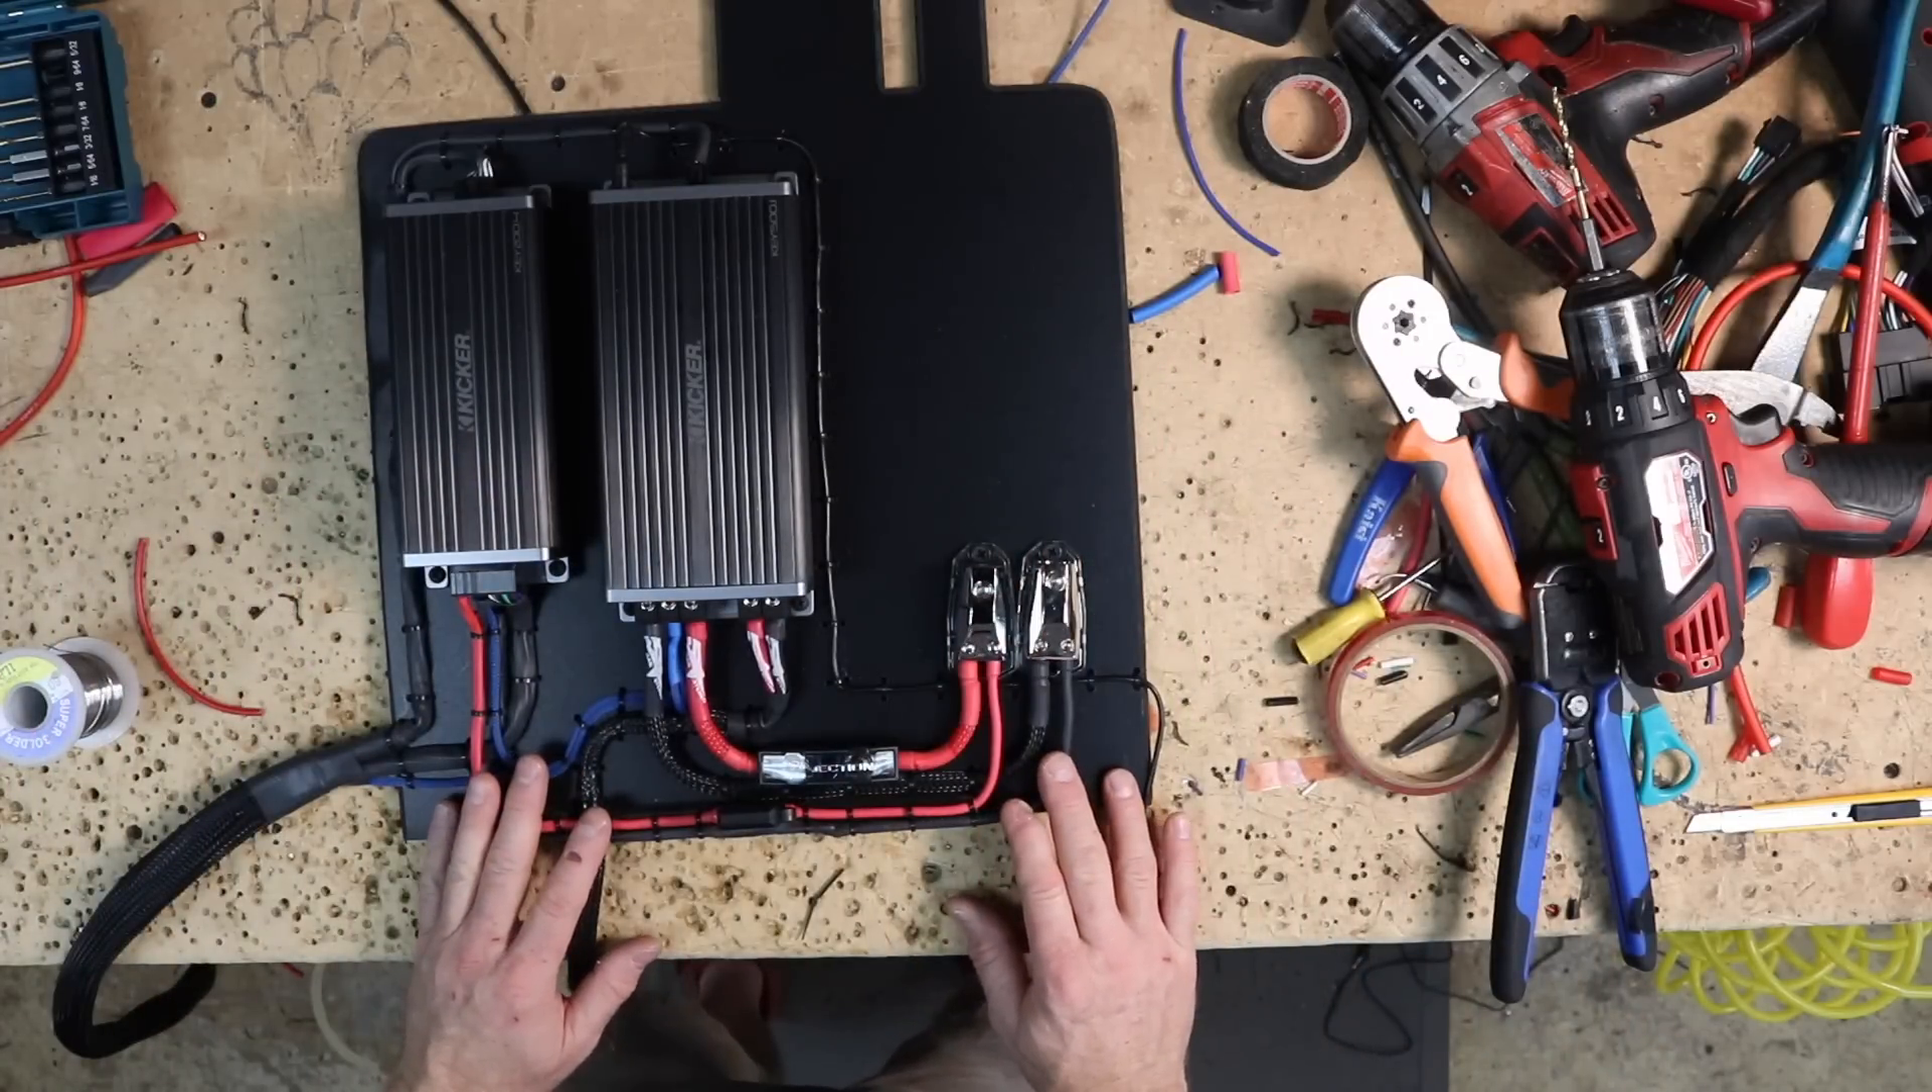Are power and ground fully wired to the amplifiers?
Yes.